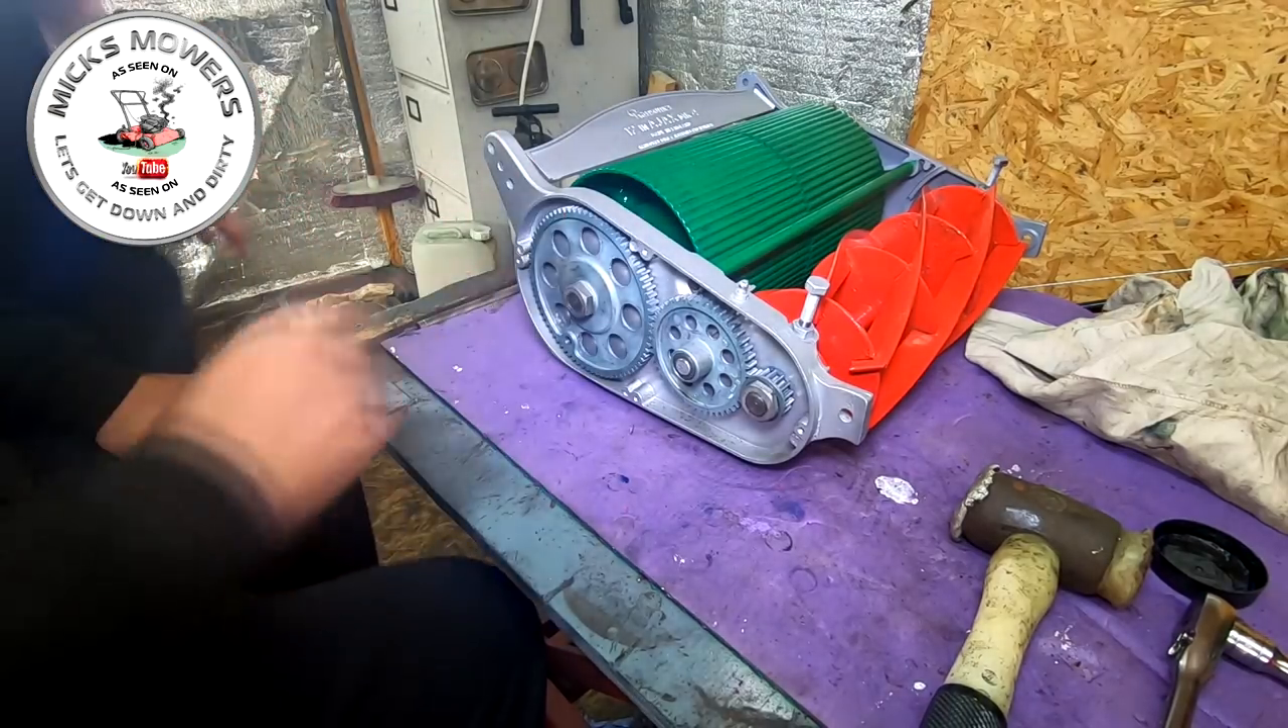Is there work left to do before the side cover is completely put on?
Yes.